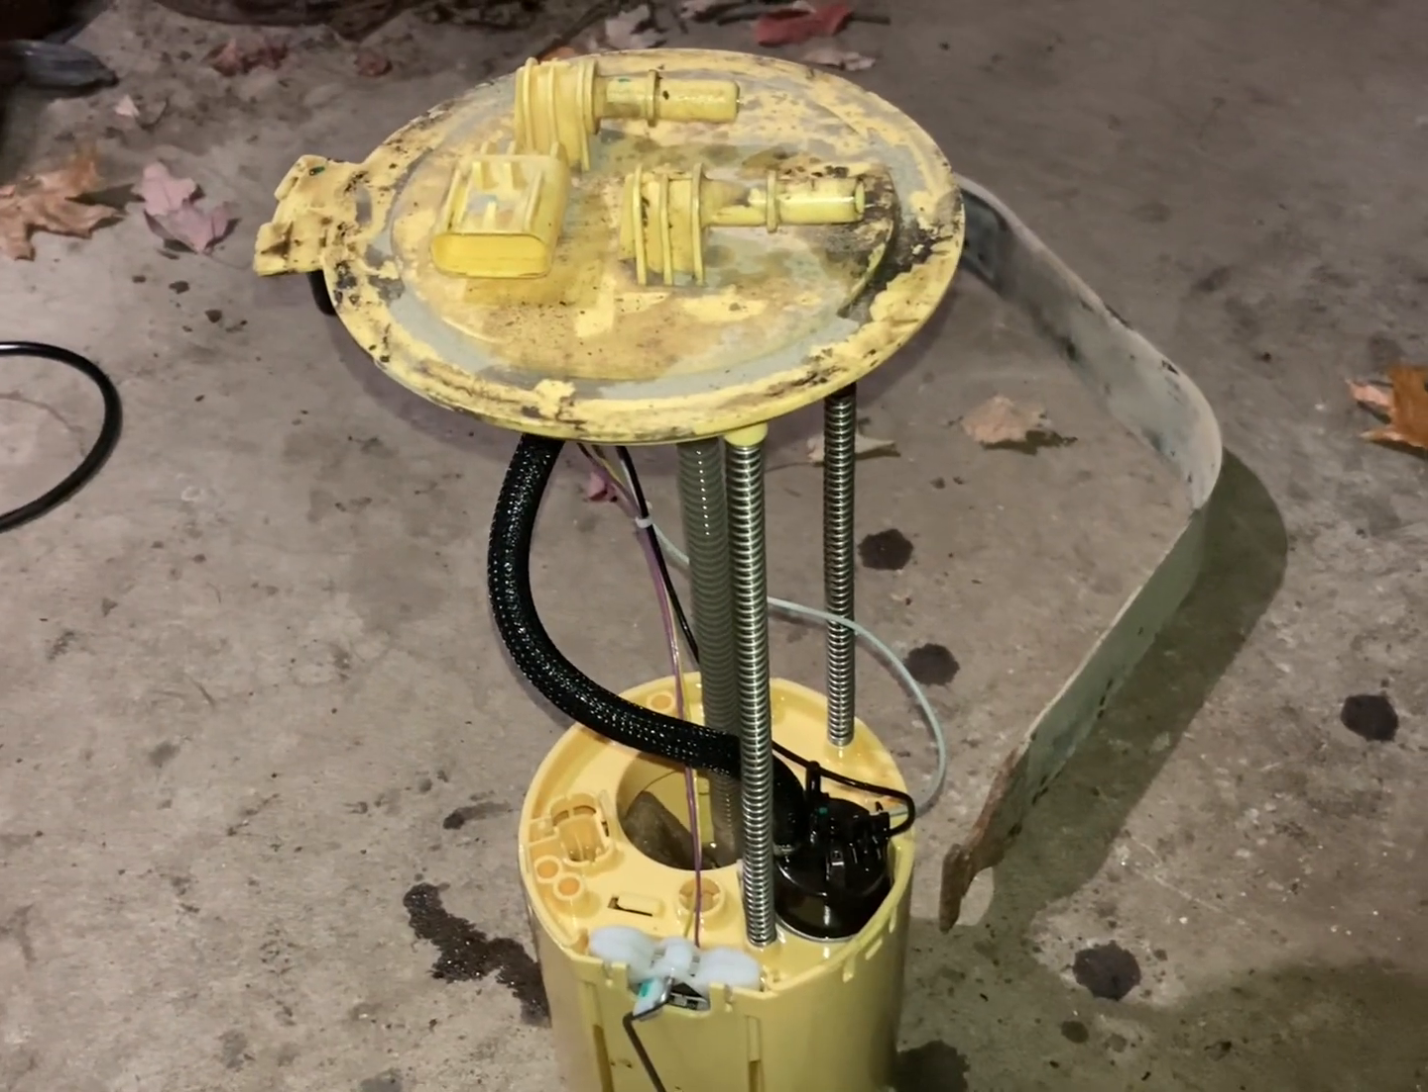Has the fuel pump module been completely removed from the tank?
Yes.